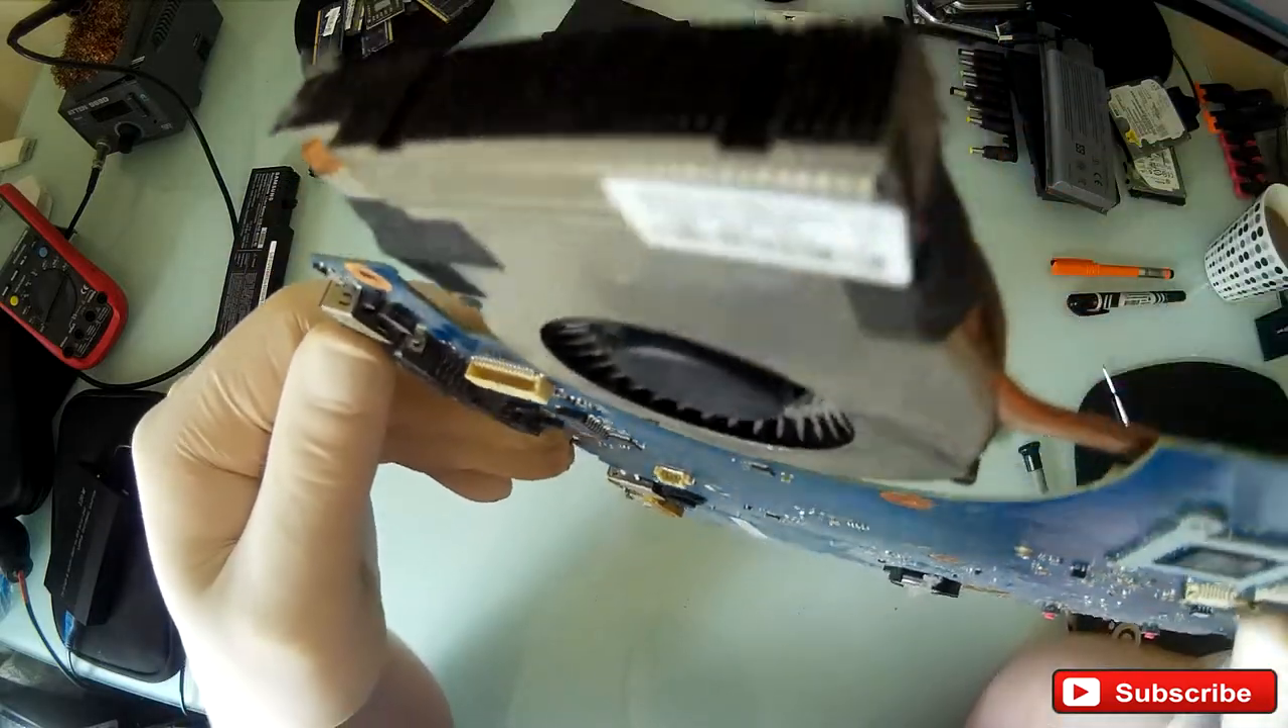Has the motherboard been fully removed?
Yes.